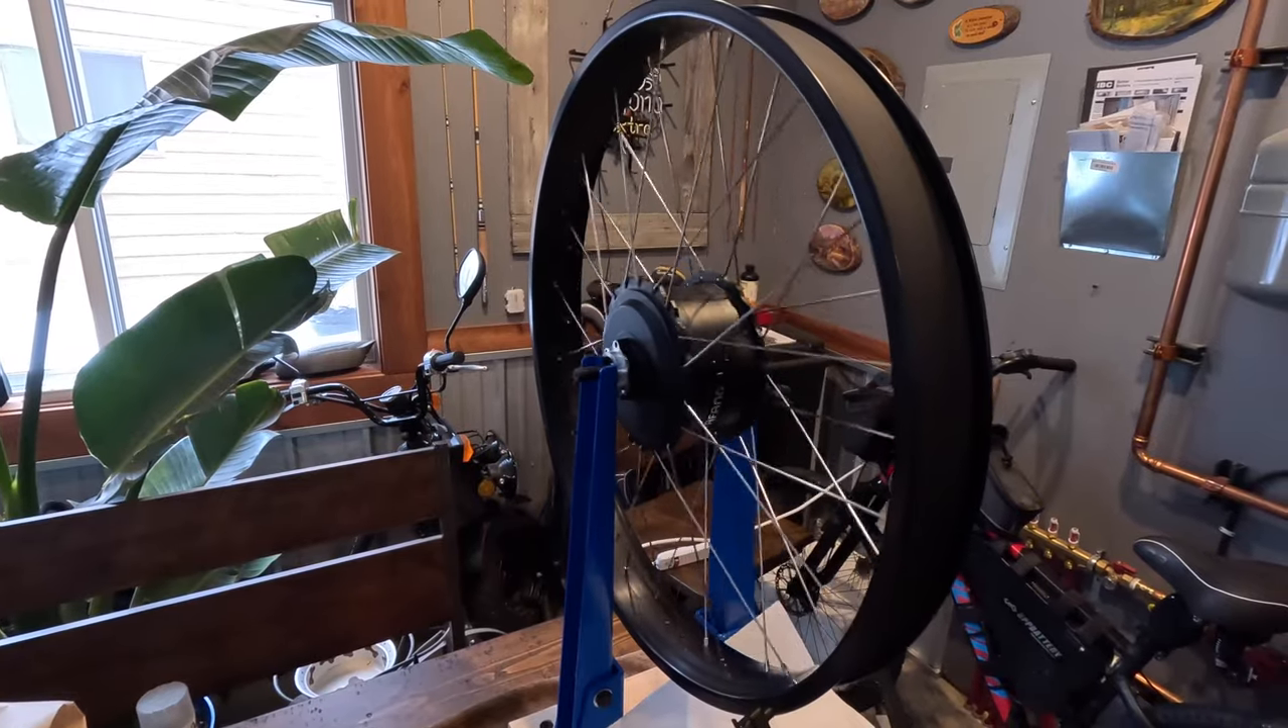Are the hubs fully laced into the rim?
Yes.